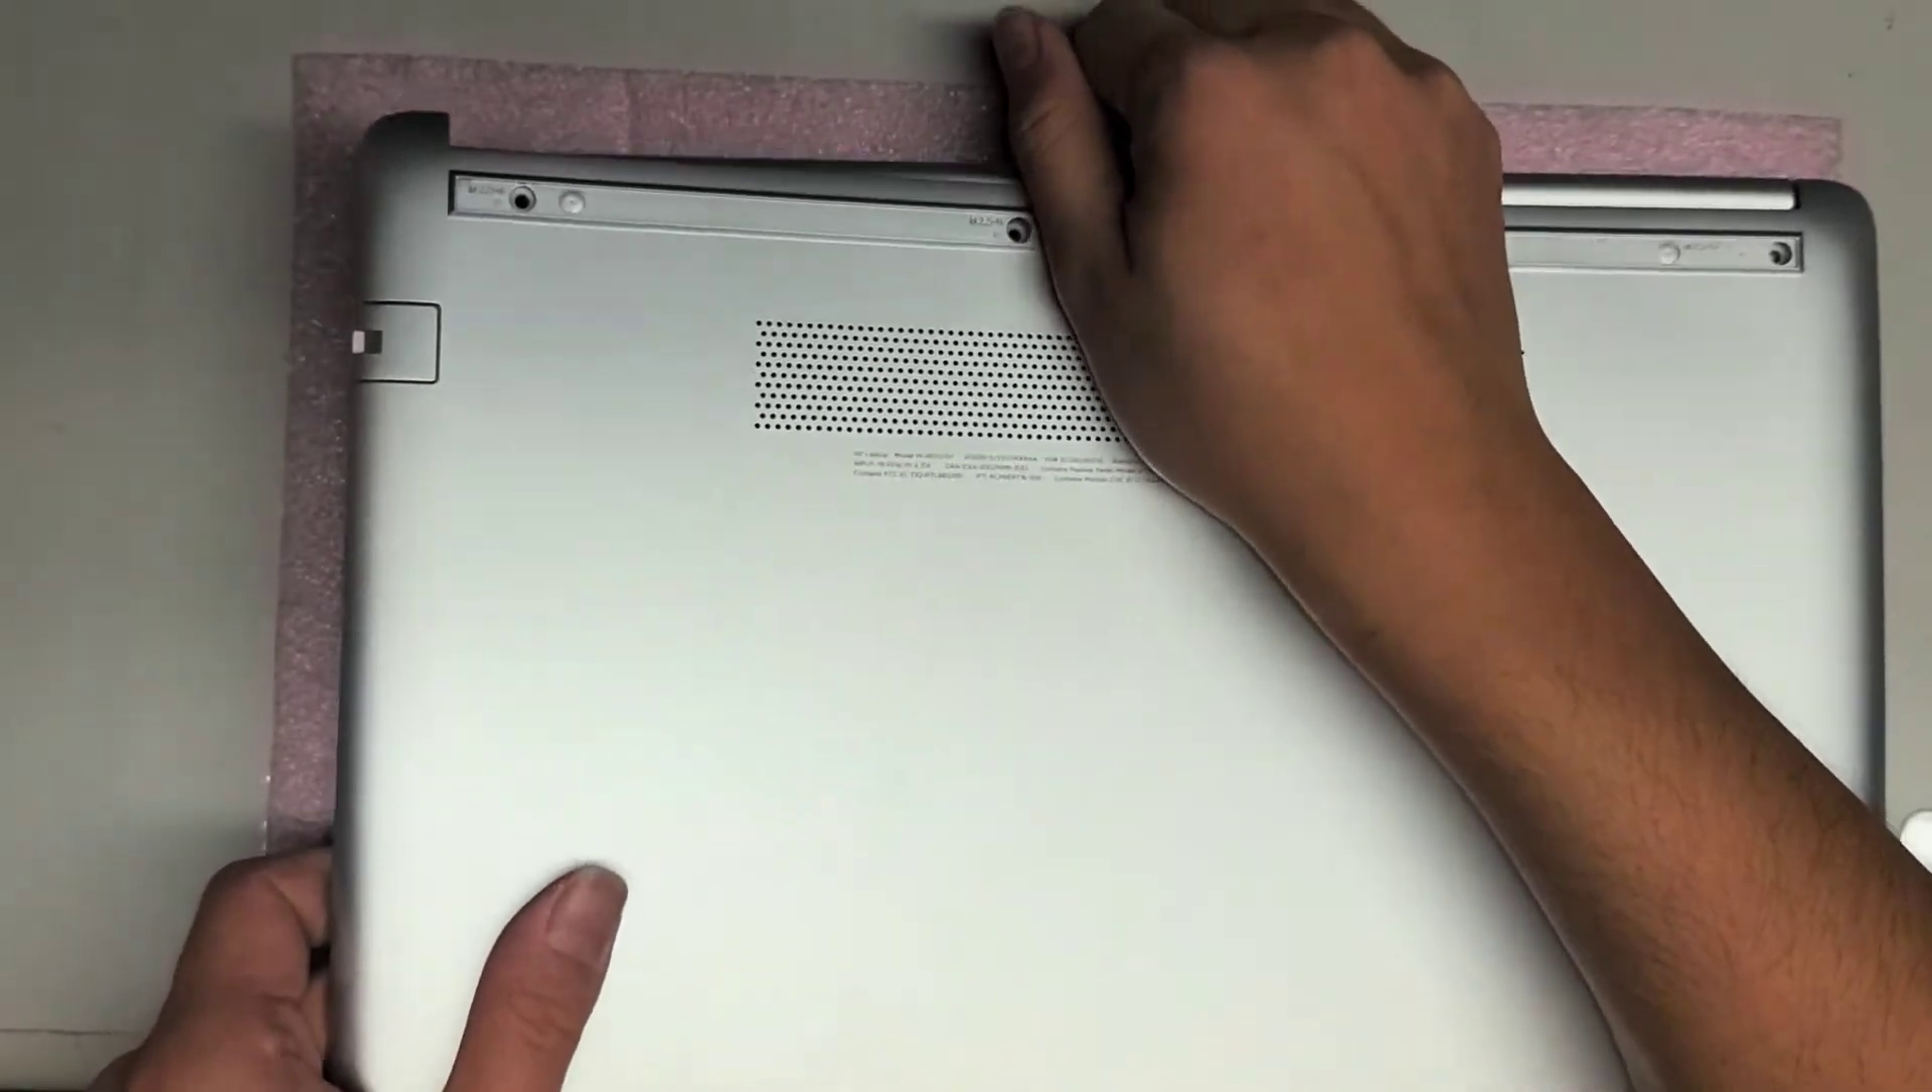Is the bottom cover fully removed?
No.